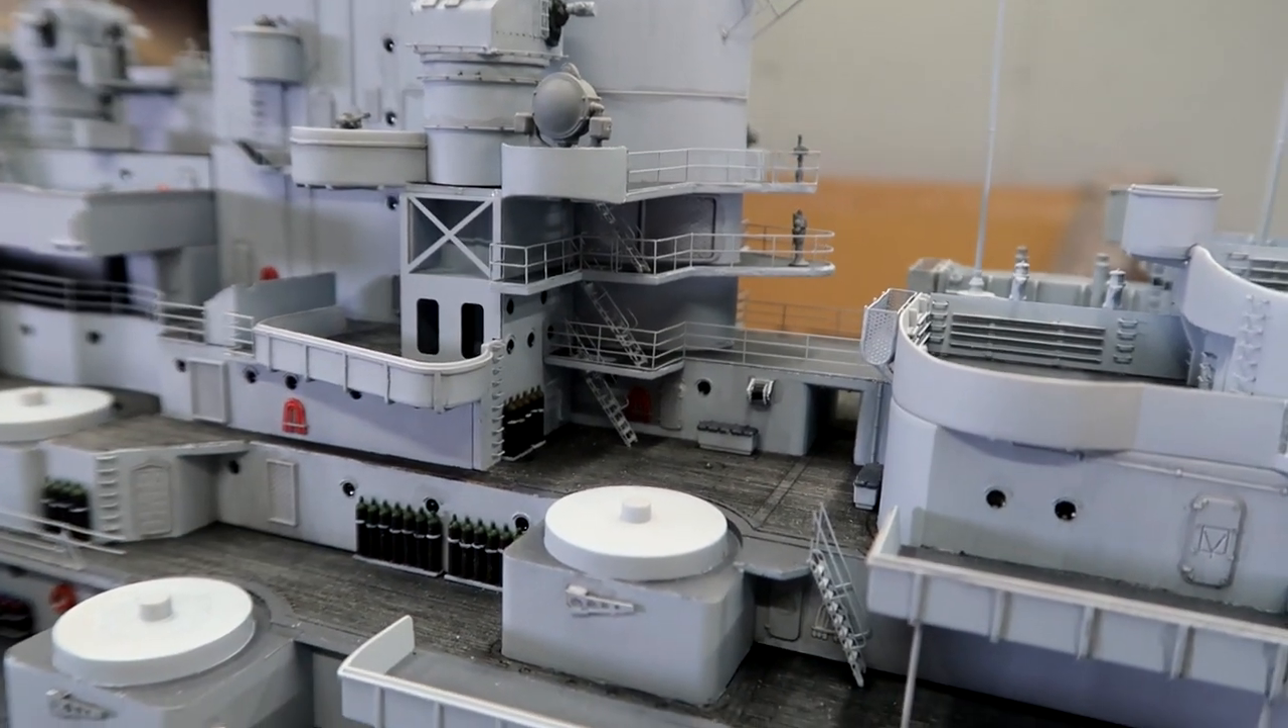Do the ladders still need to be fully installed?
No.